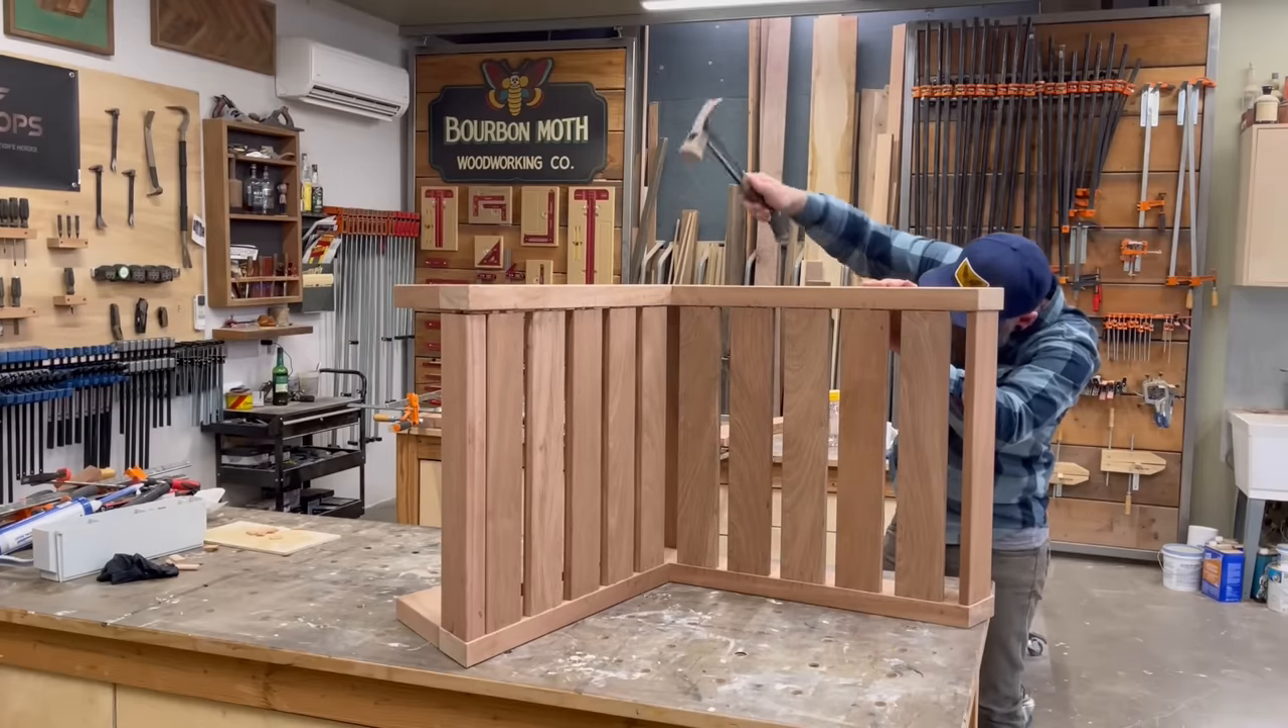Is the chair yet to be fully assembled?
Yes.